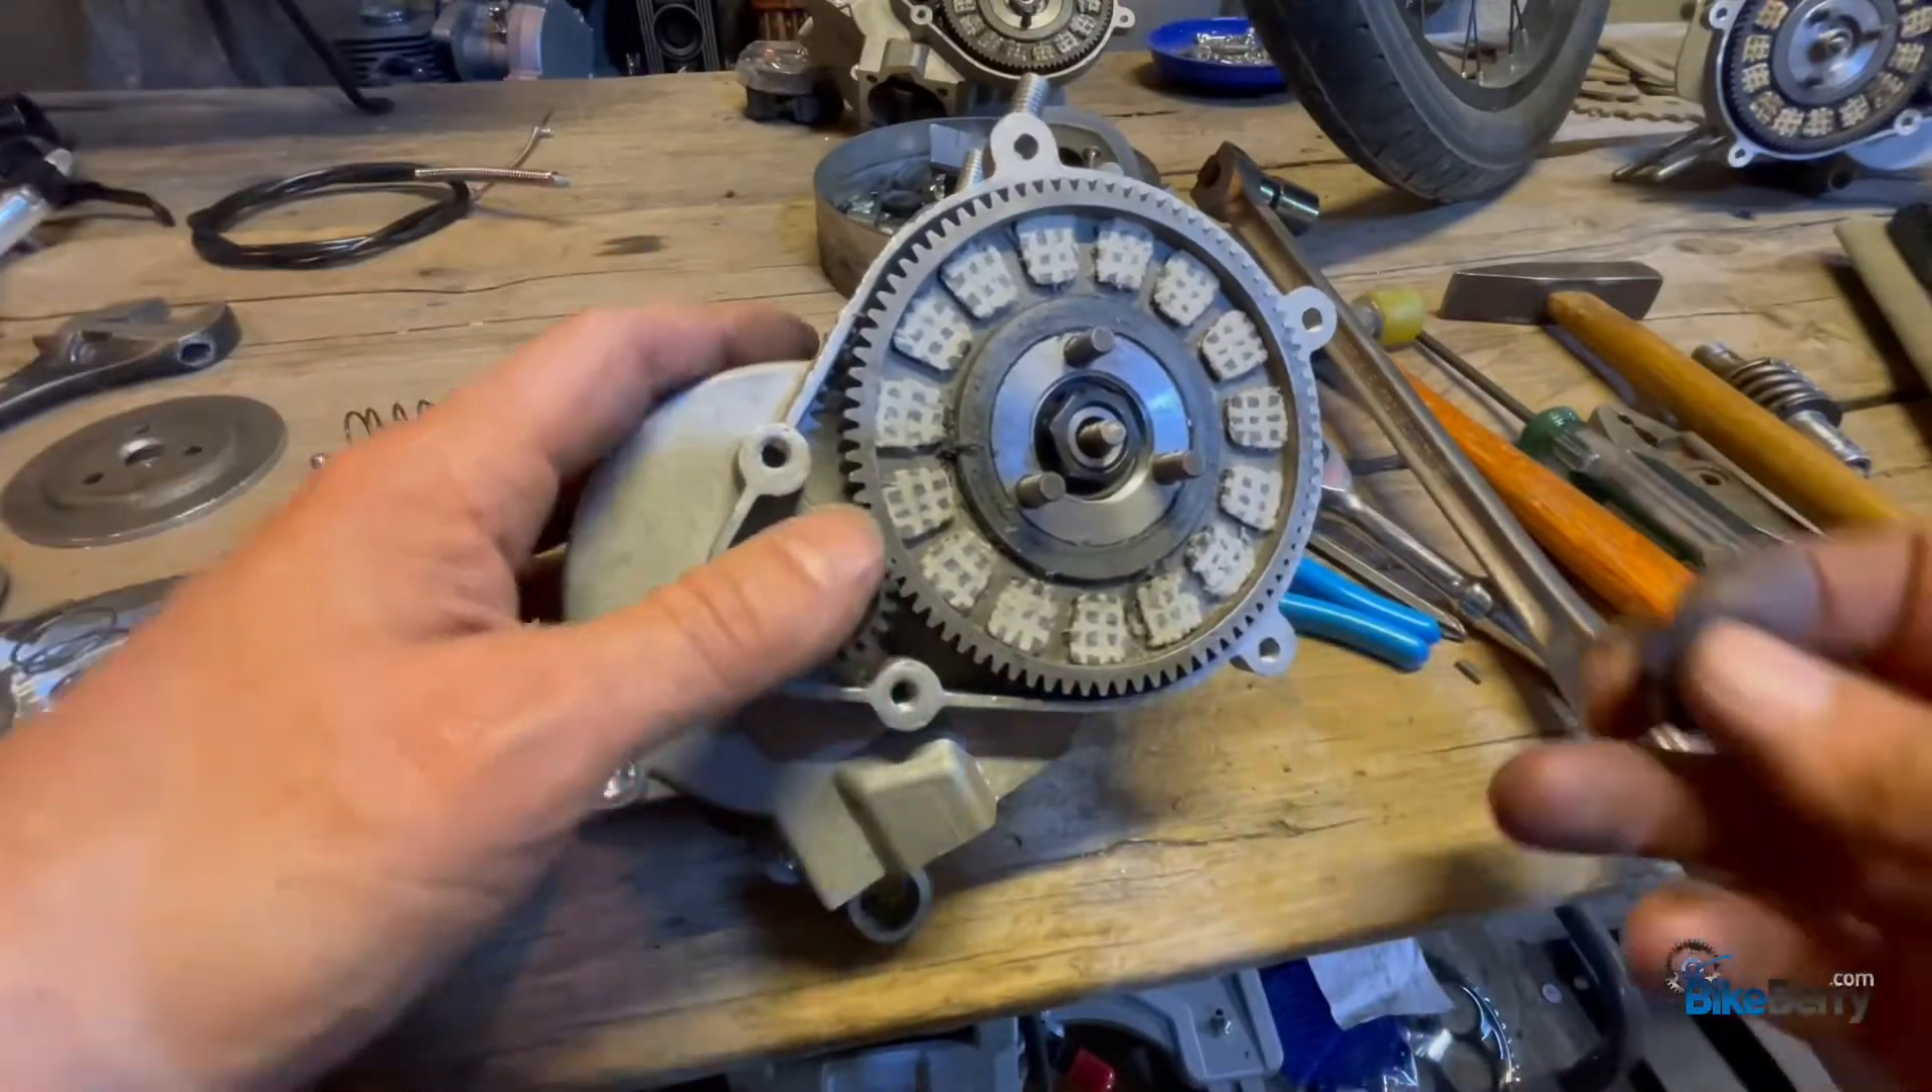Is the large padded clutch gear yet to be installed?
No.